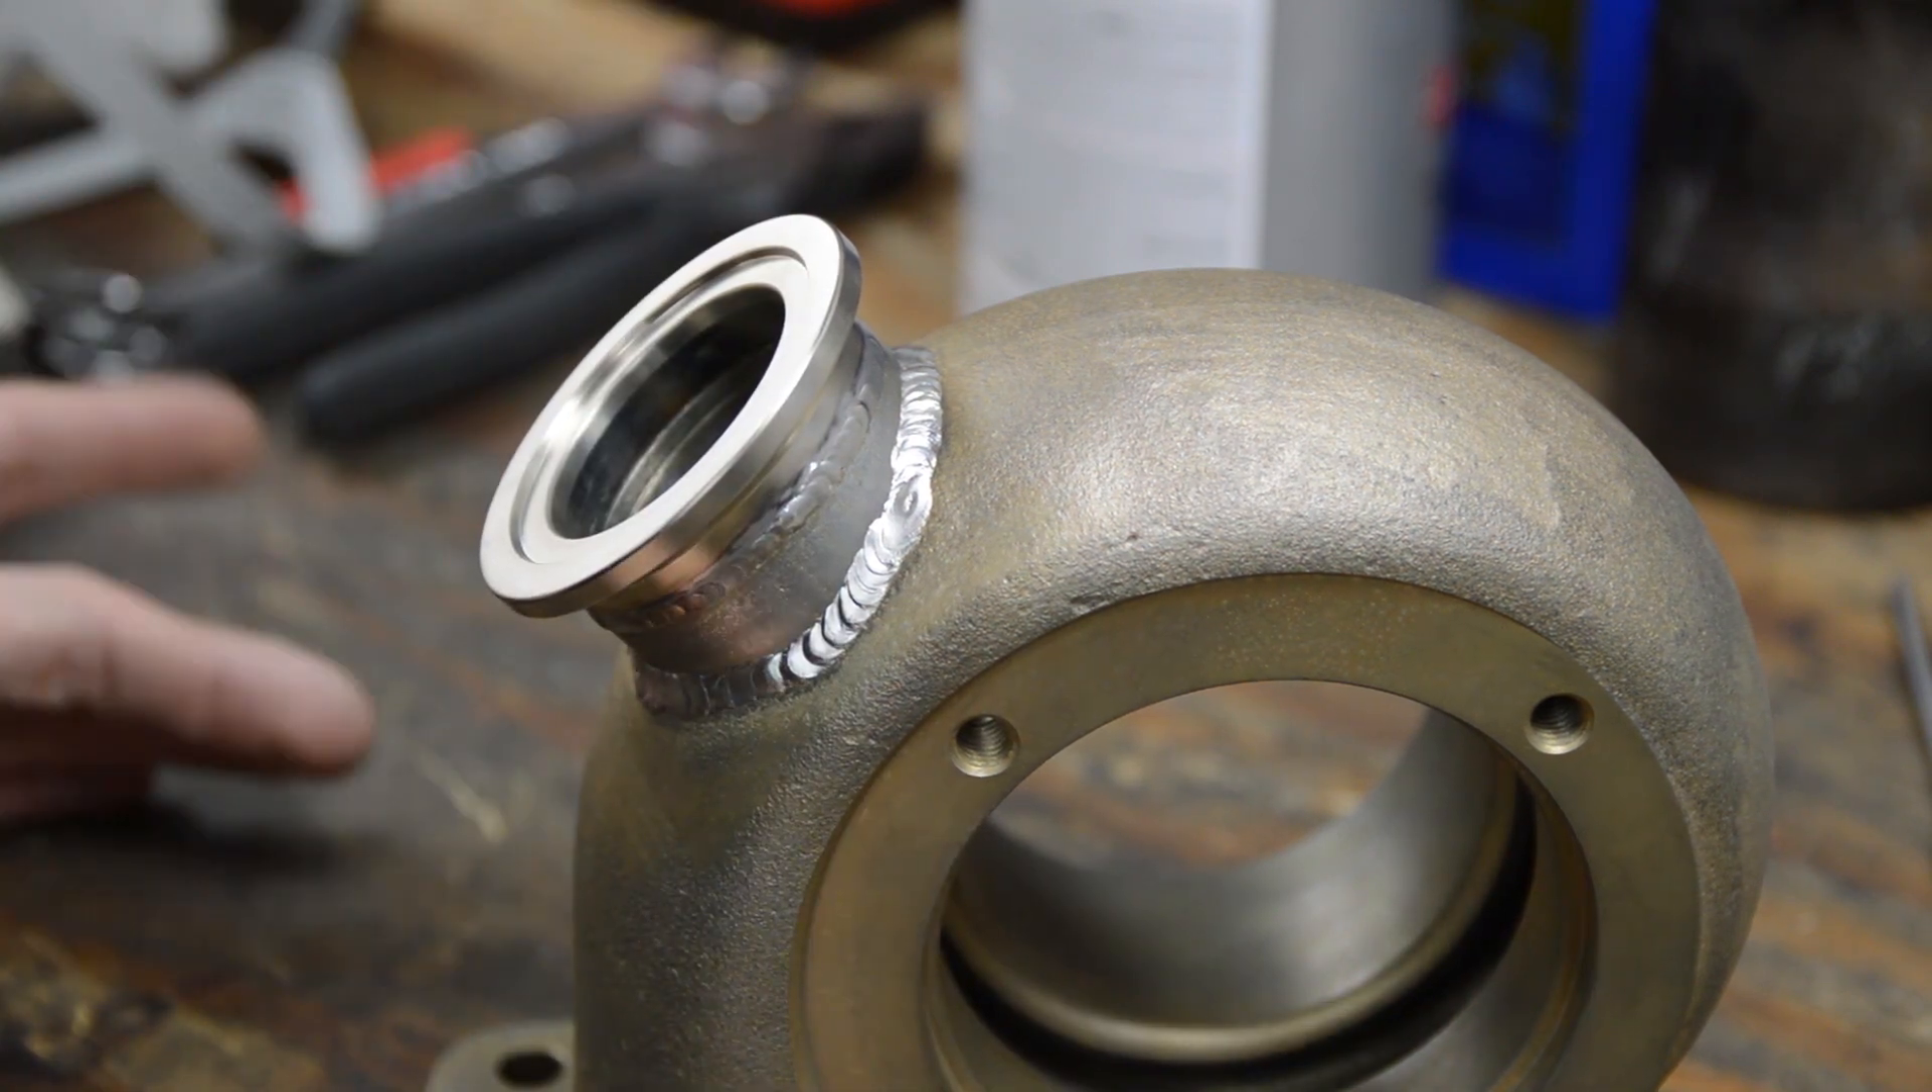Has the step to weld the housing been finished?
Yes.